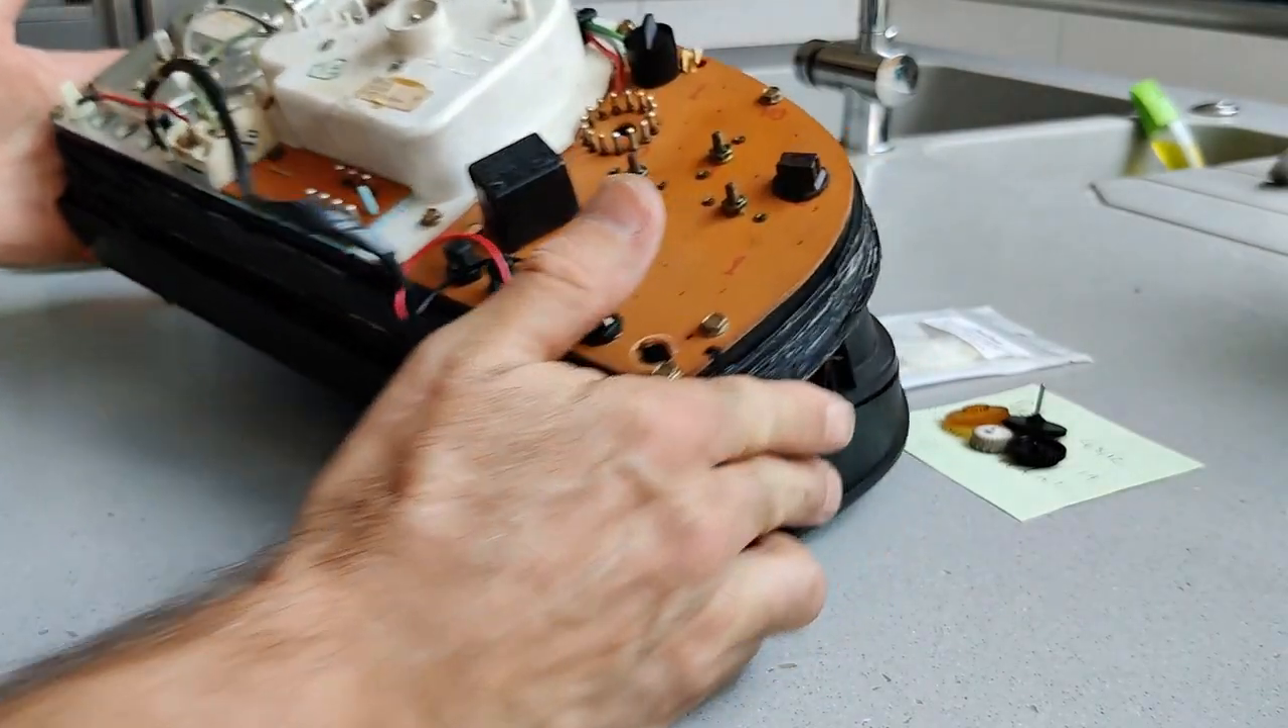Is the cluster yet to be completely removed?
No.